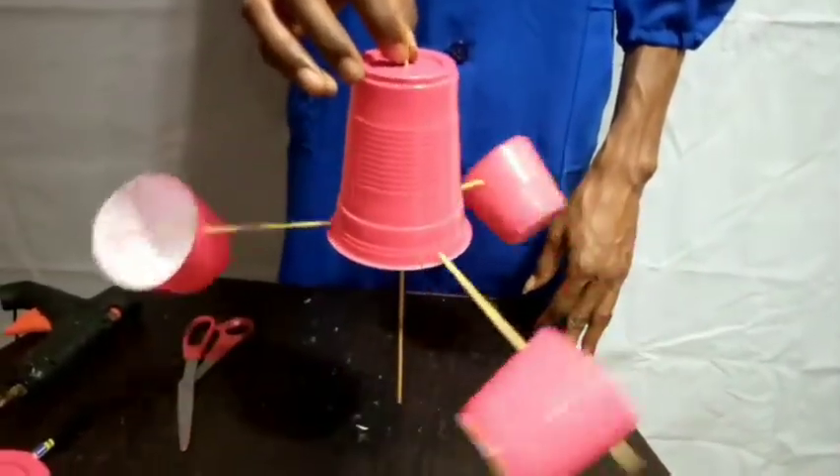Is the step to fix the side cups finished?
Yes.